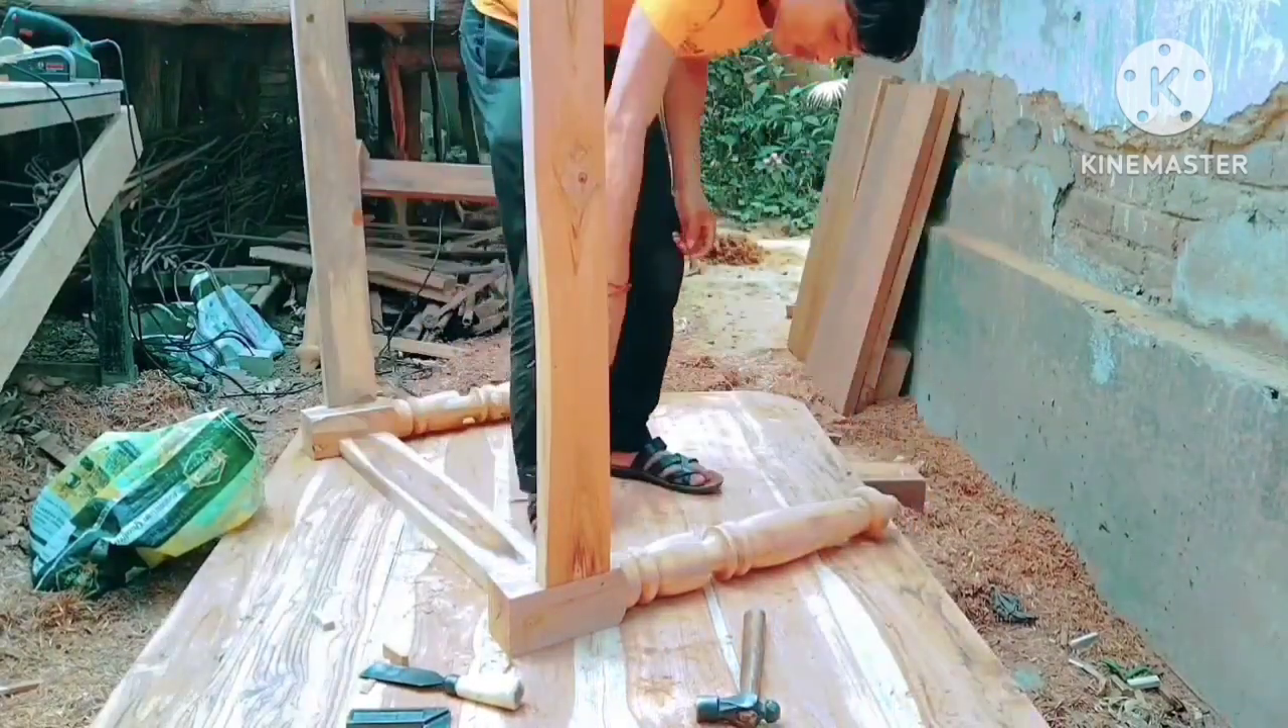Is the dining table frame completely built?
No.